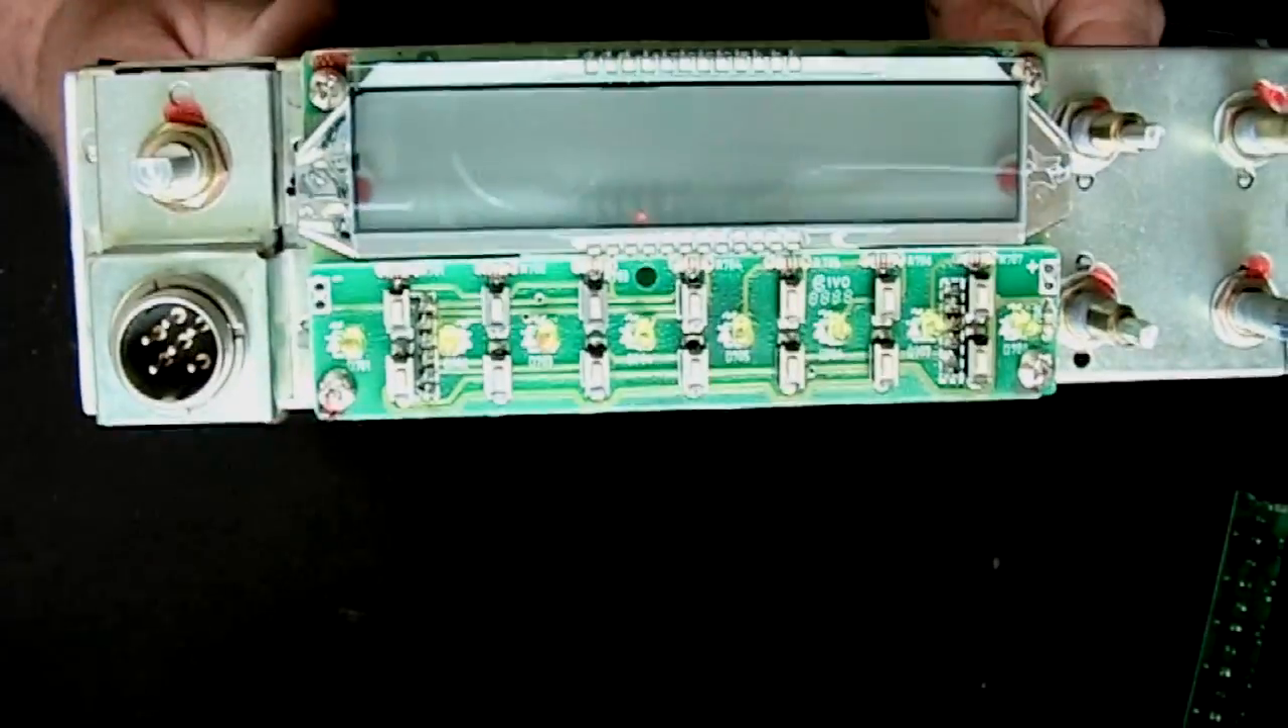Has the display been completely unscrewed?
No.